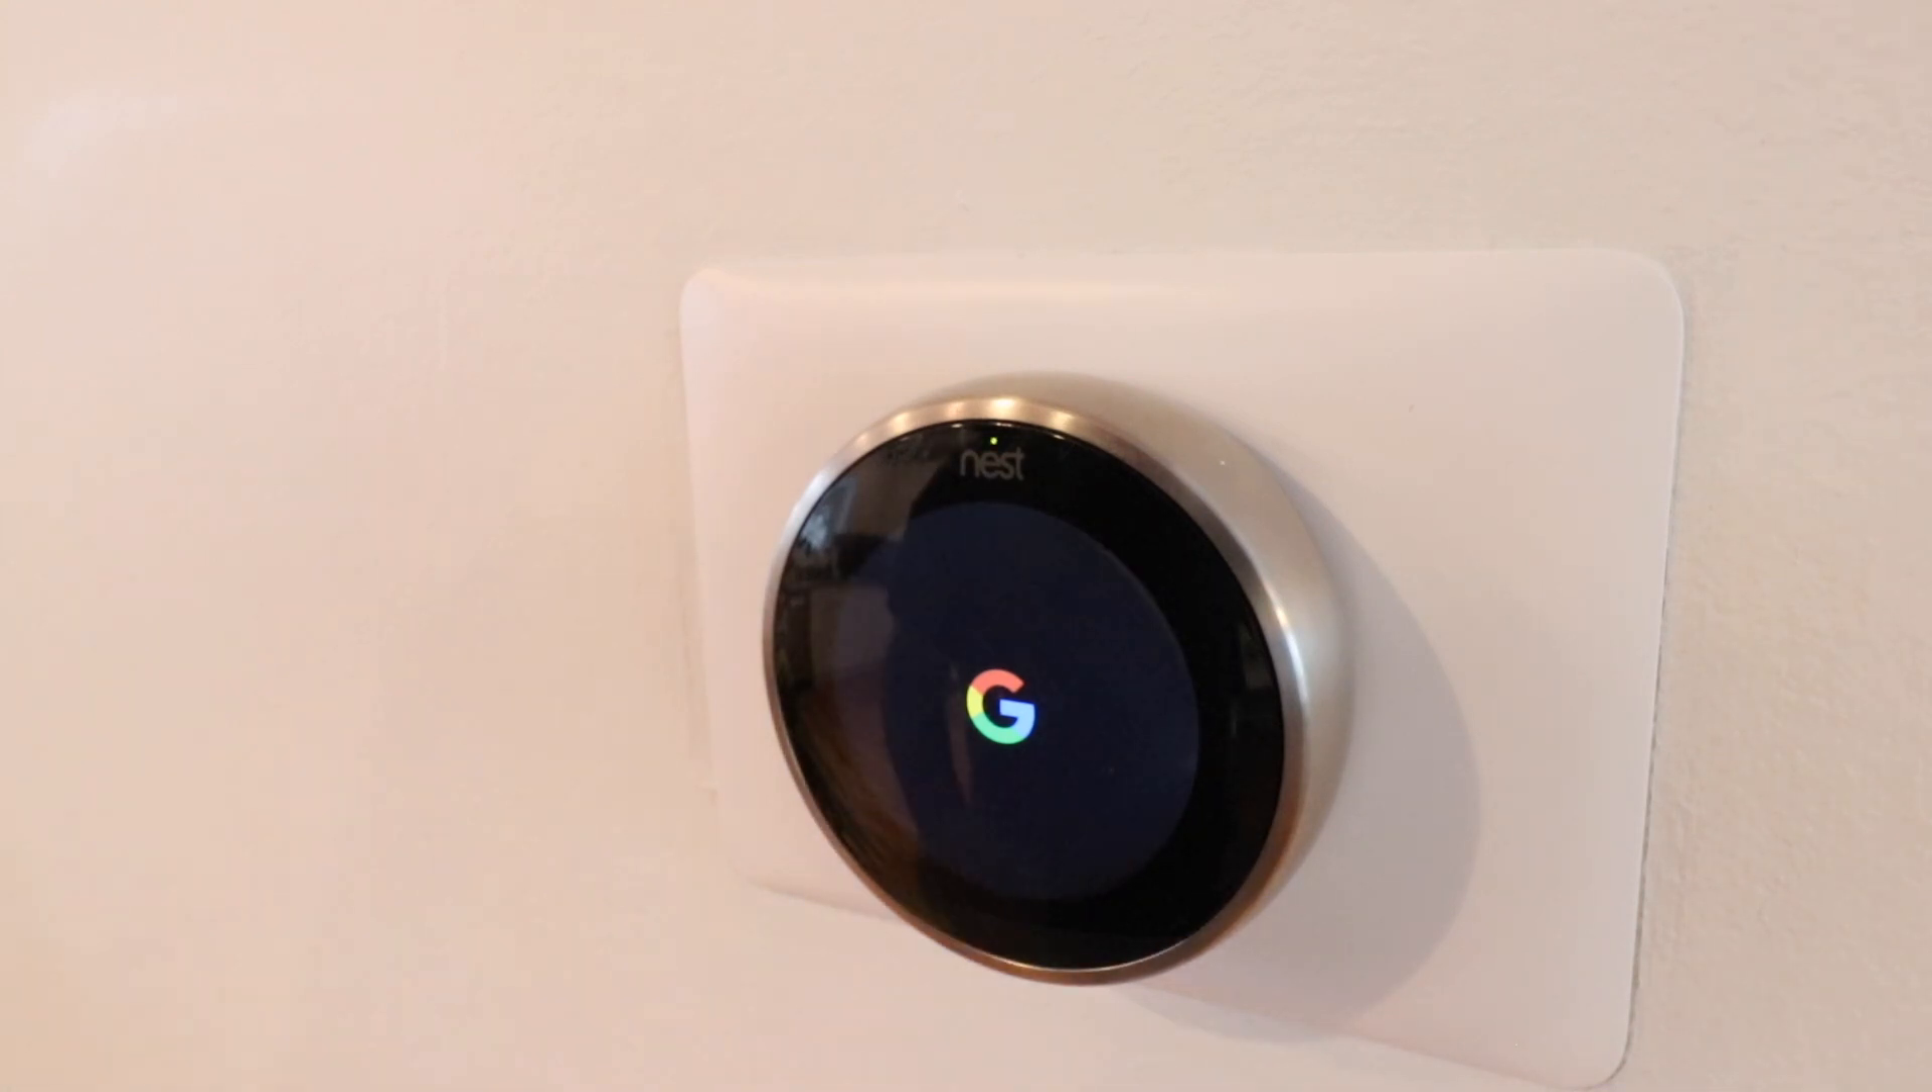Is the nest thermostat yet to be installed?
No.